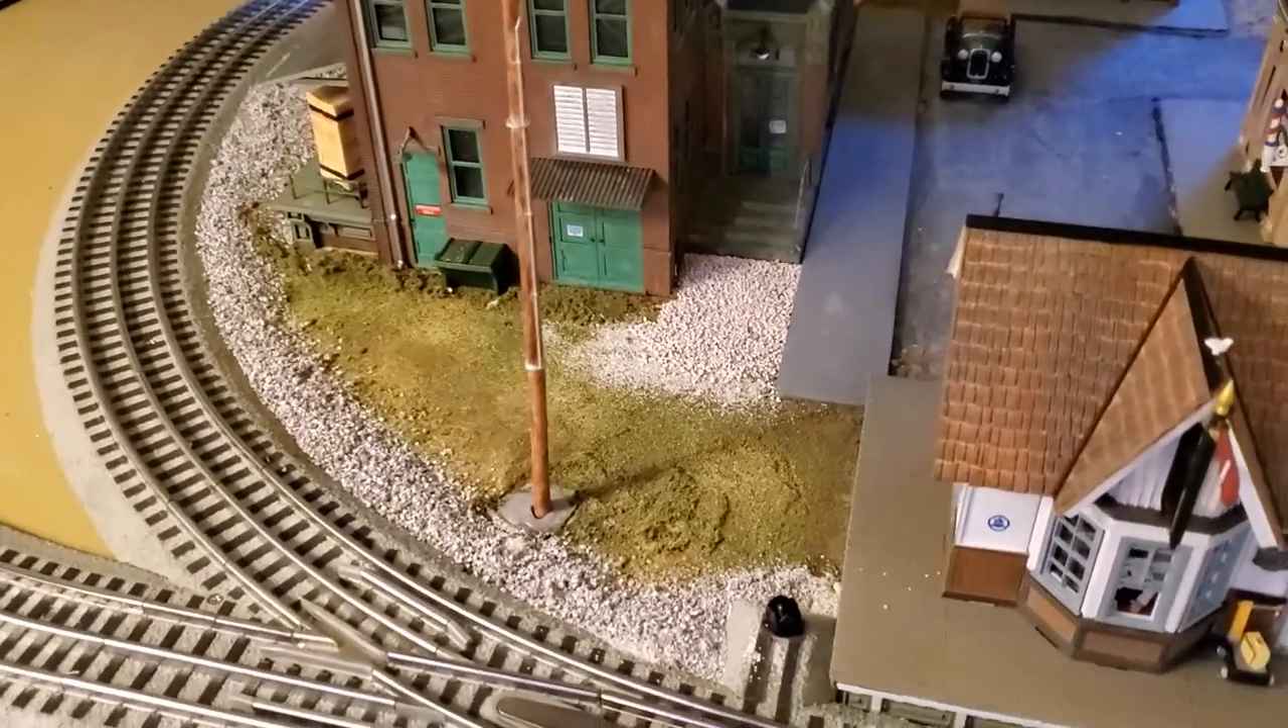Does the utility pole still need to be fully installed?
No.